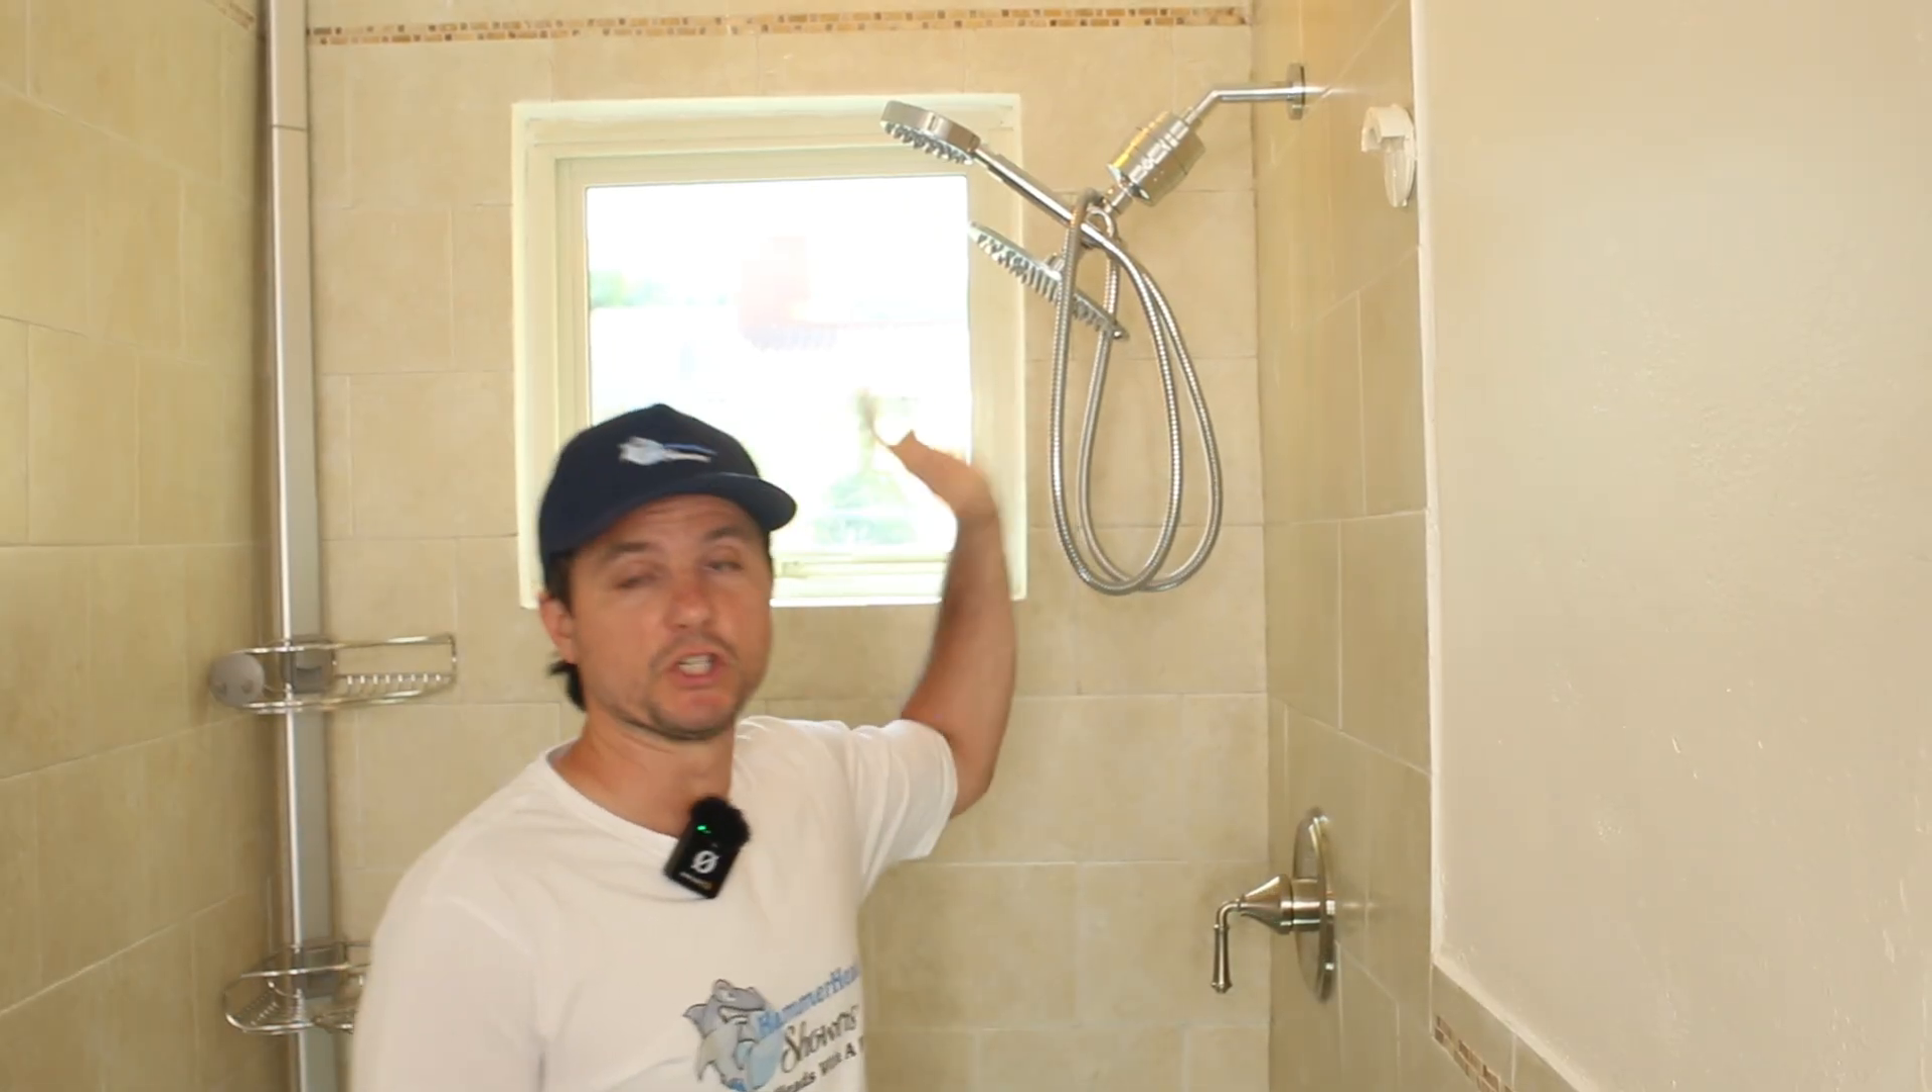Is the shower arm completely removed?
No.